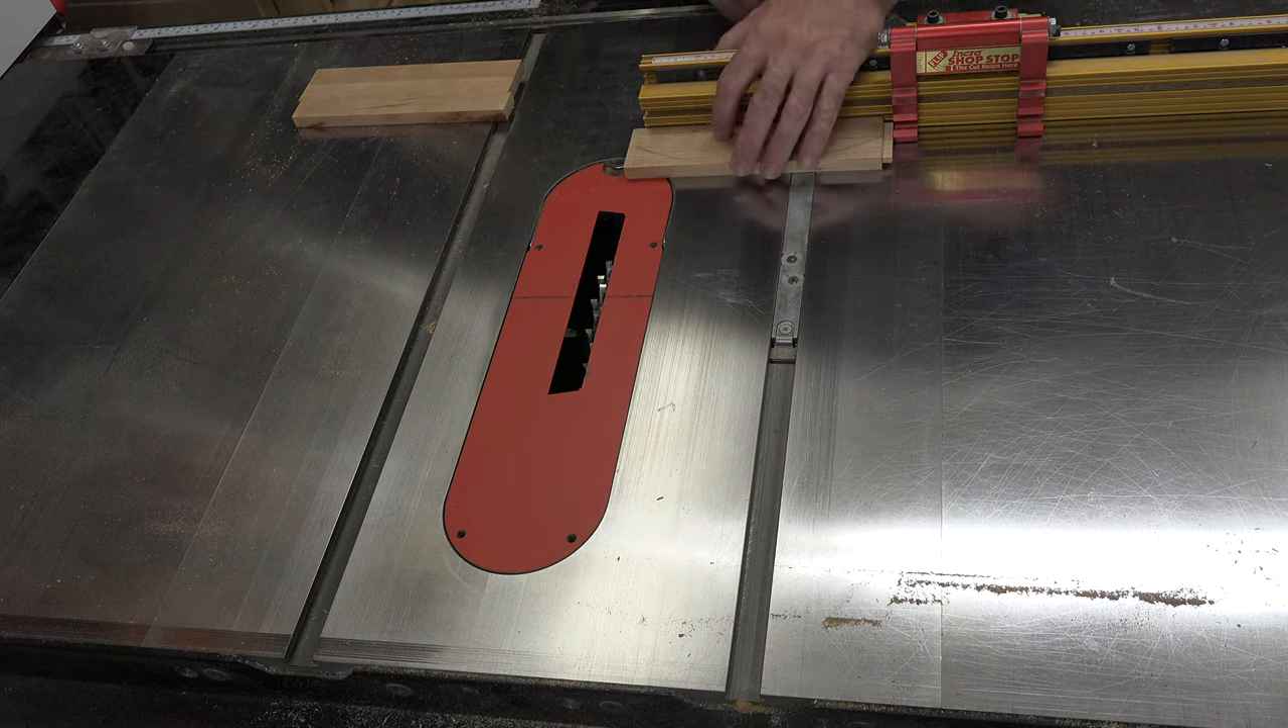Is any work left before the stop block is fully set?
No.